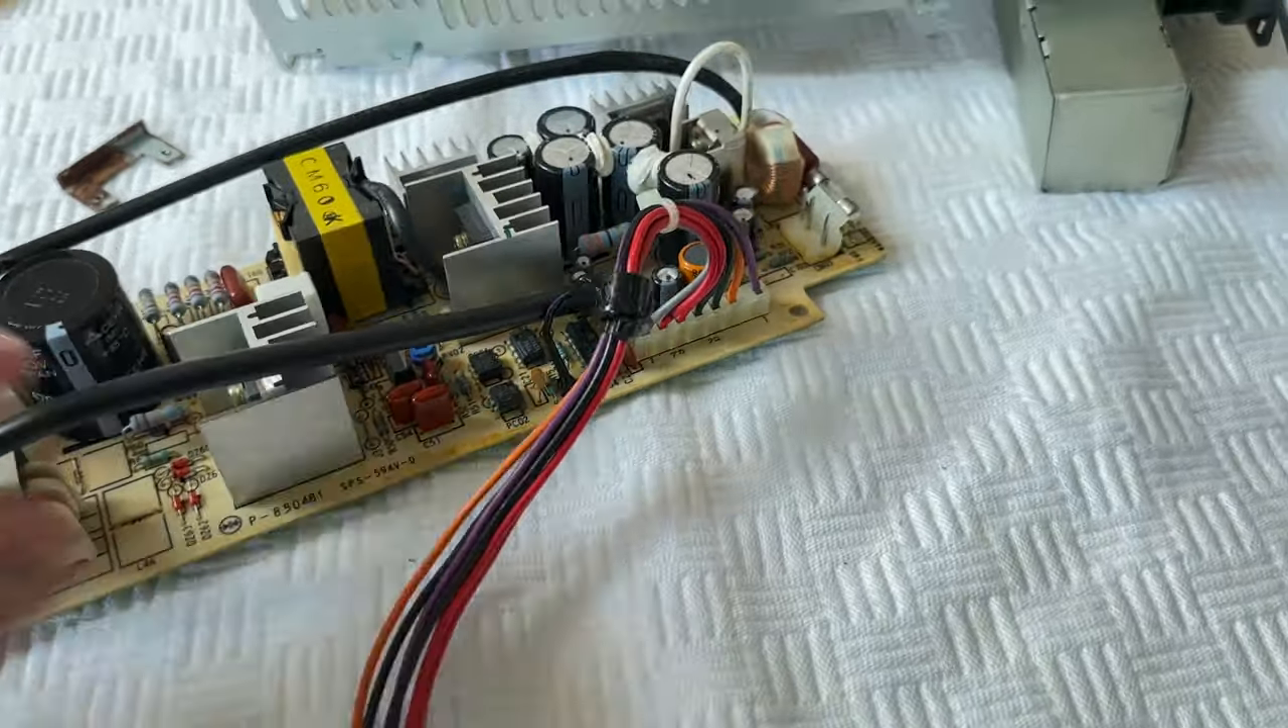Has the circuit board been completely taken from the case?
Yes.